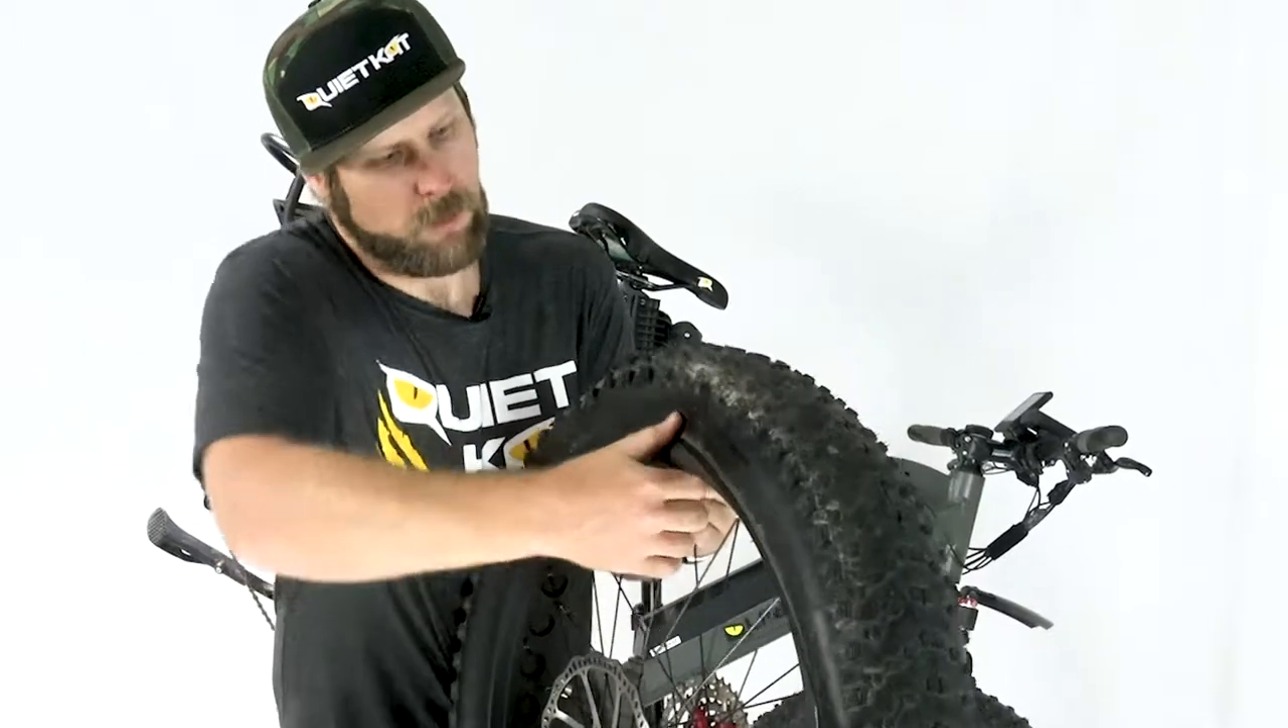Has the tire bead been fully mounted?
No.